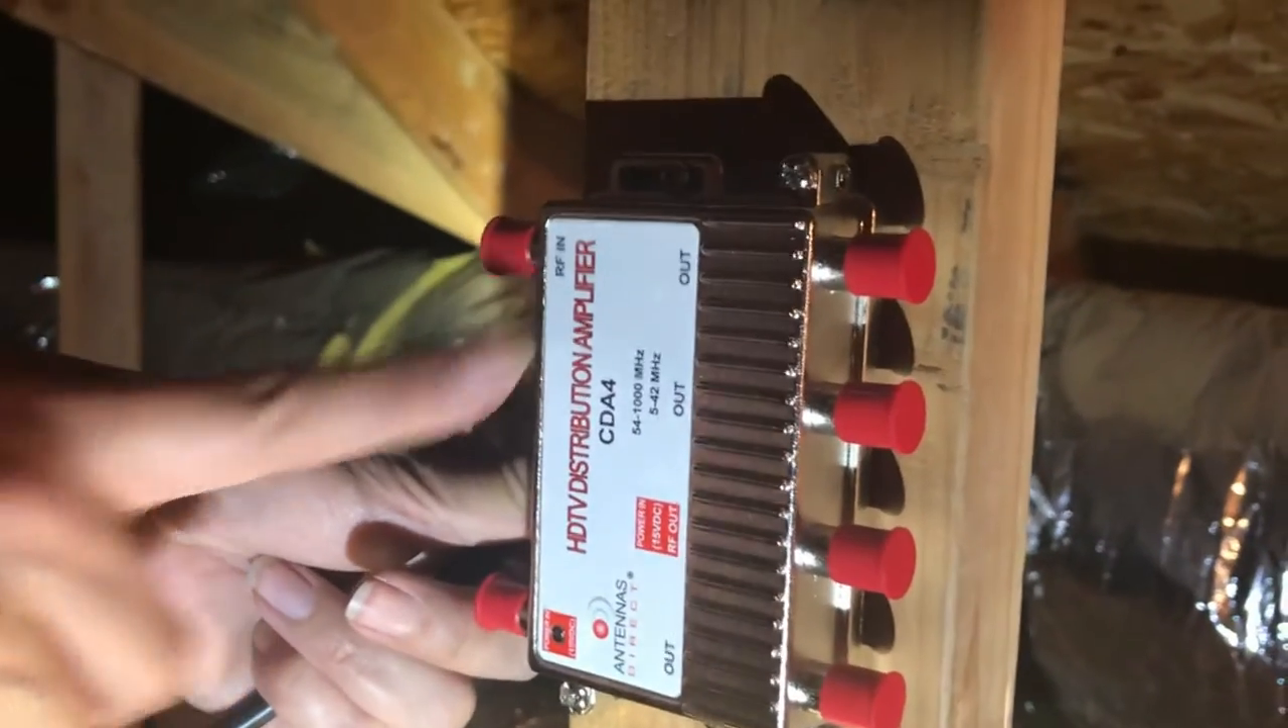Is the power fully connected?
No.